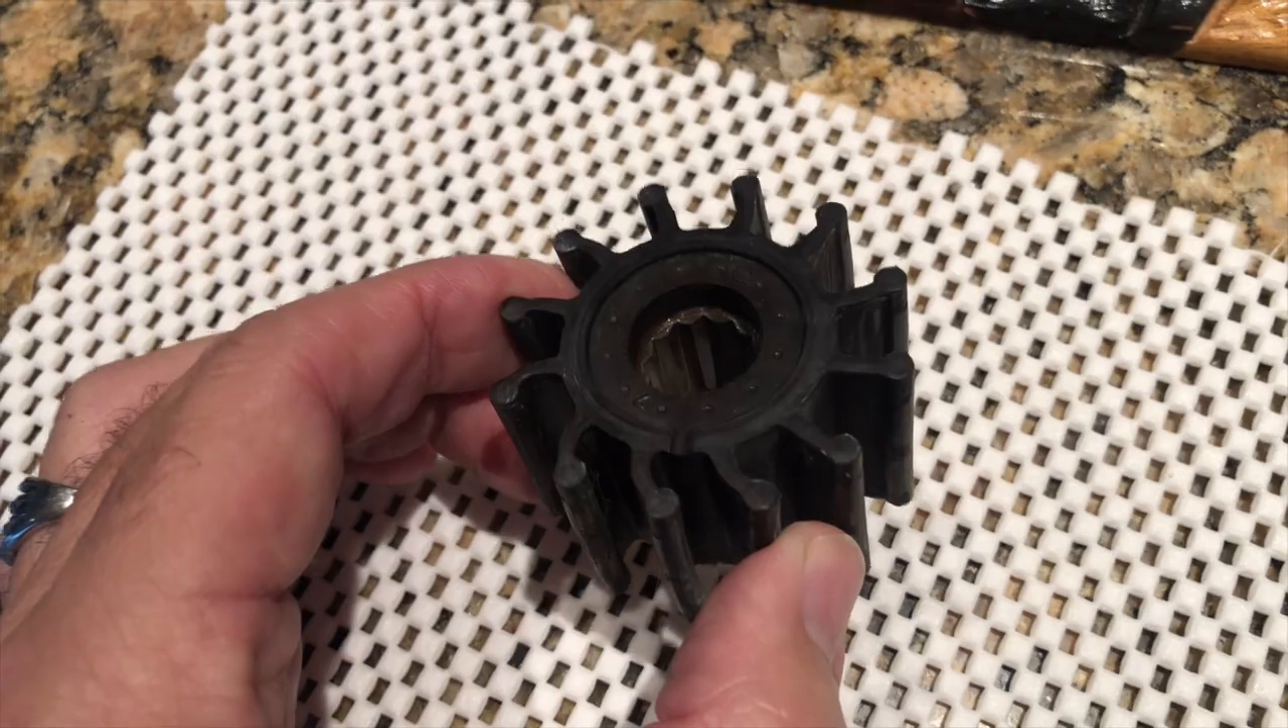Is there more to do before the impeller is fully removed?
No.